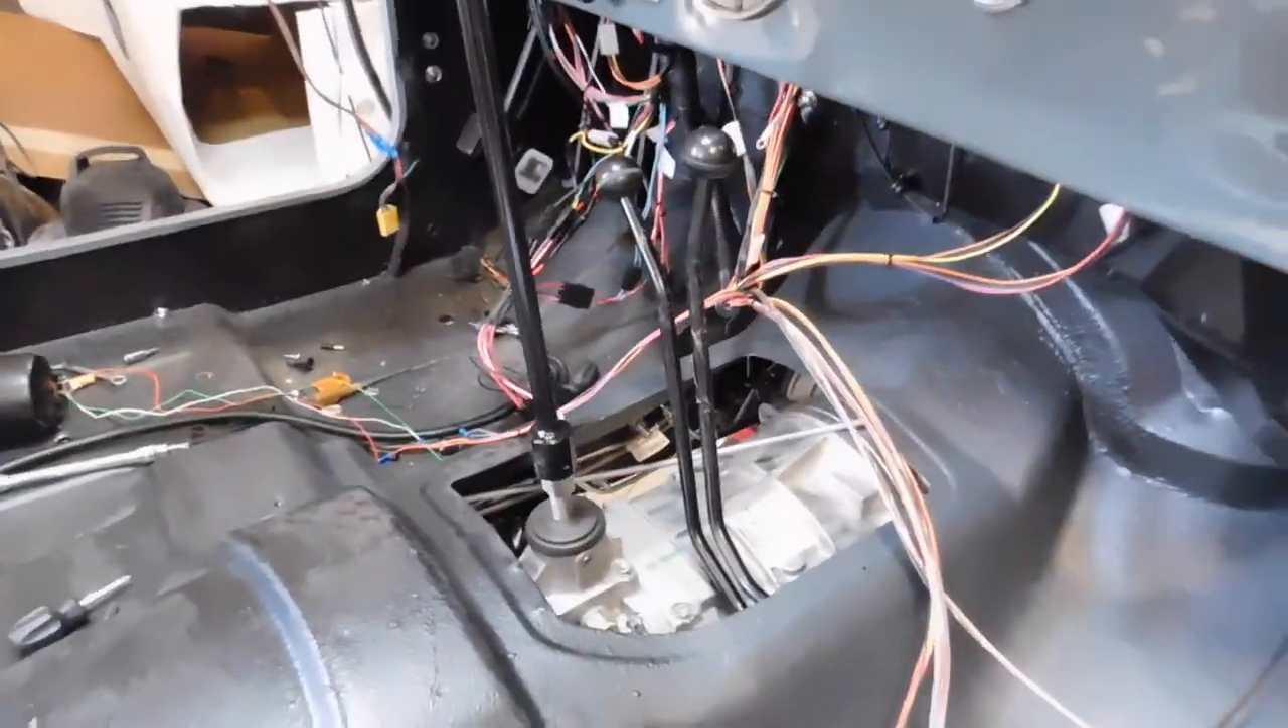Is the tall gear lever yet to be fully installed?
No.